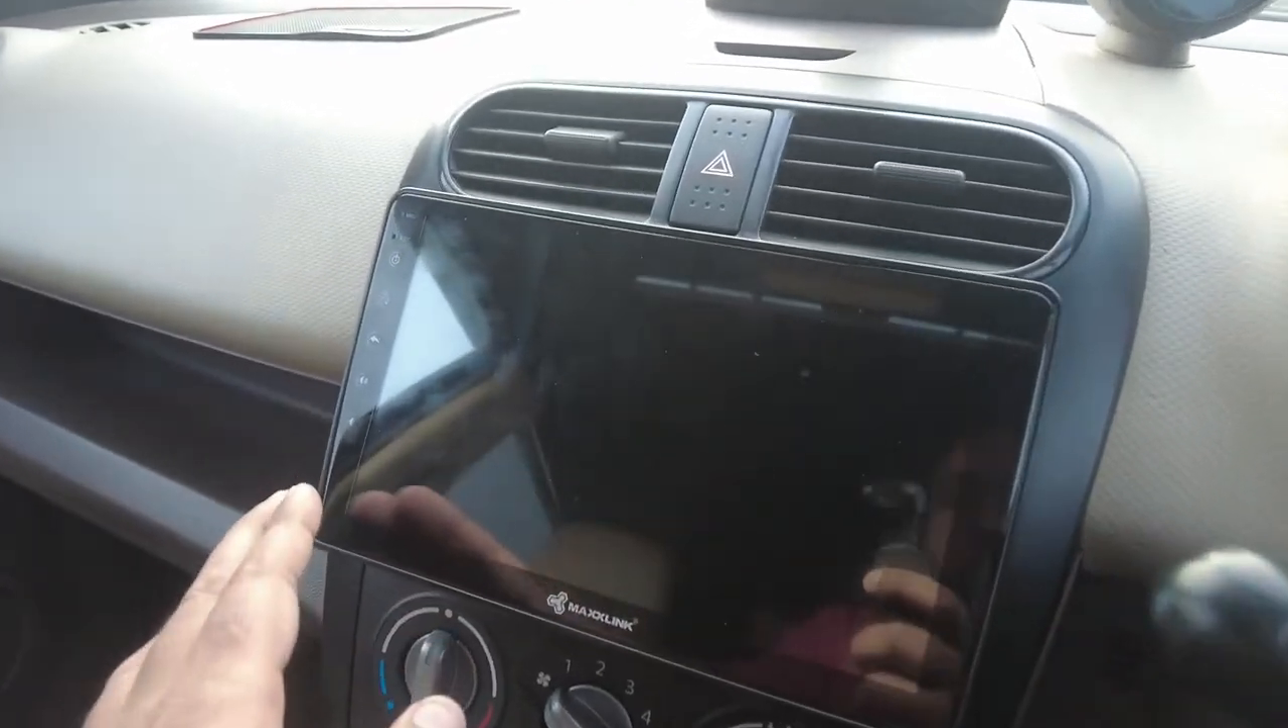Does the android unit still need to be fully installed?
No.